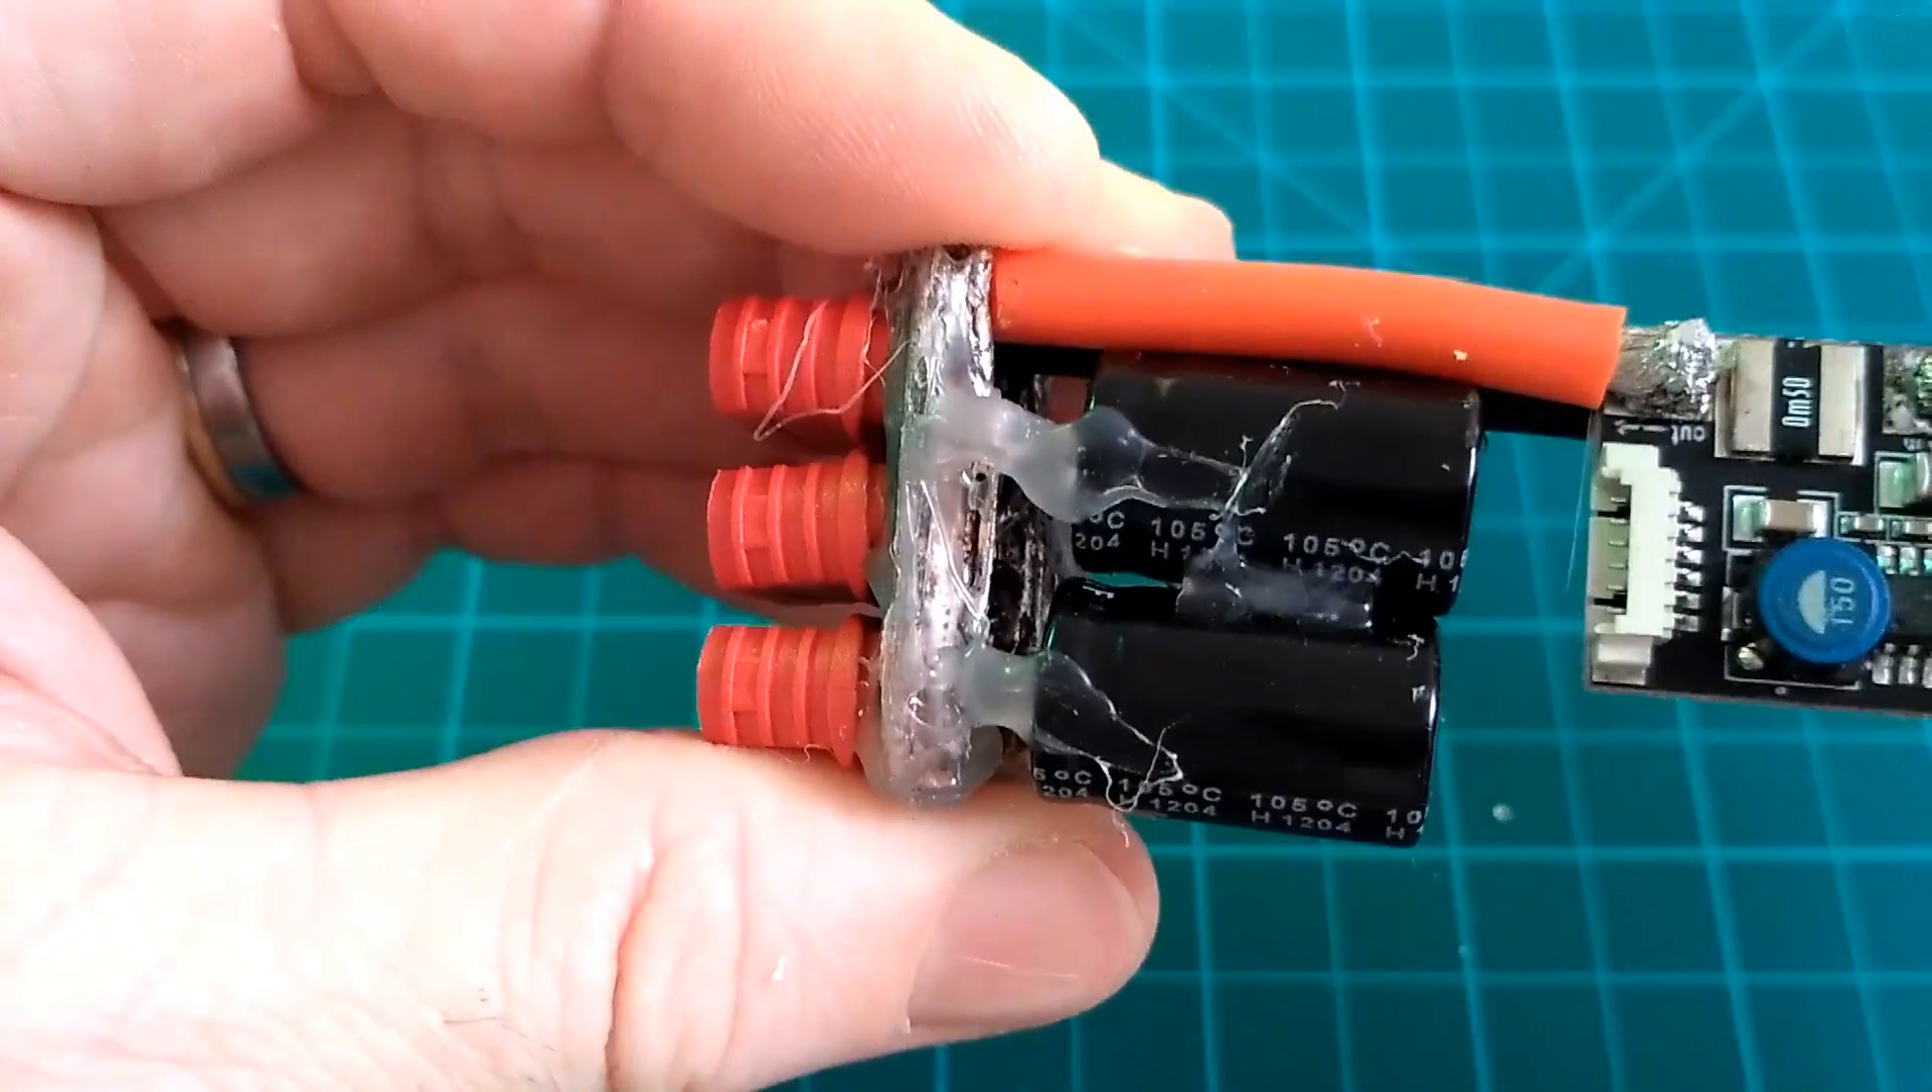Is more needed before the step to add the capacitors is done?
No.